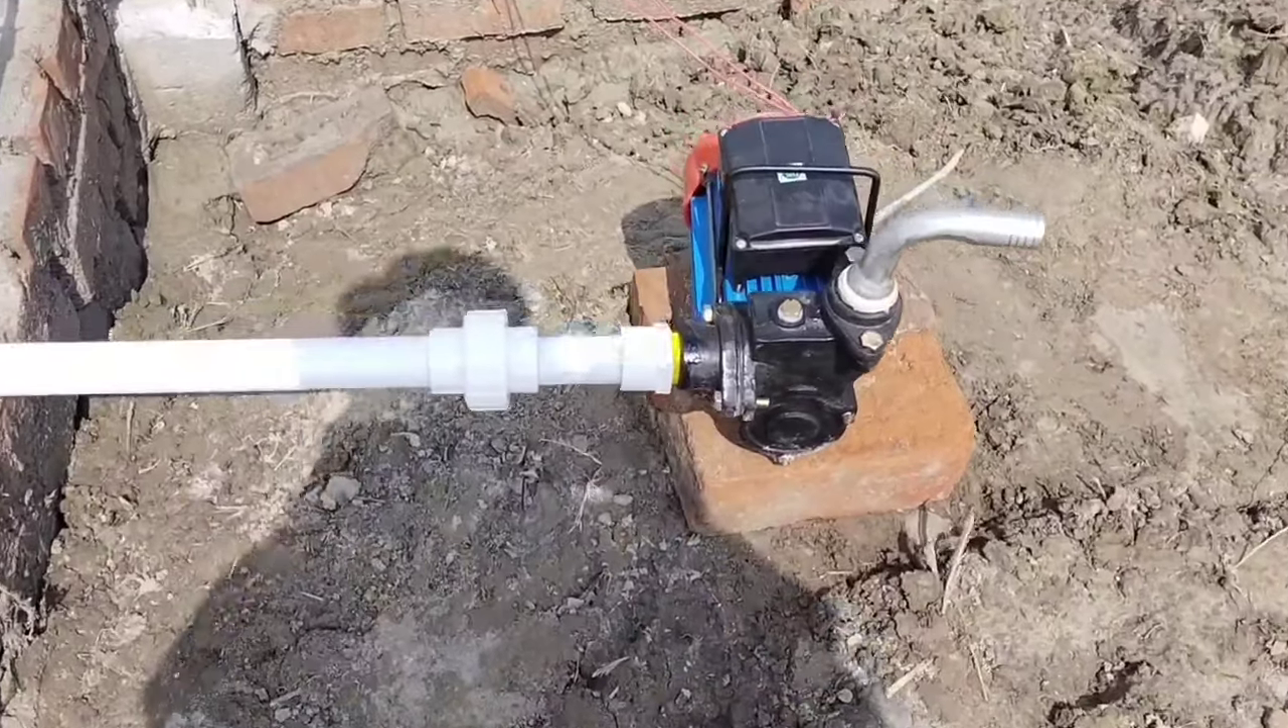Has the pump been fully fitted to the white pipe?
Yes.